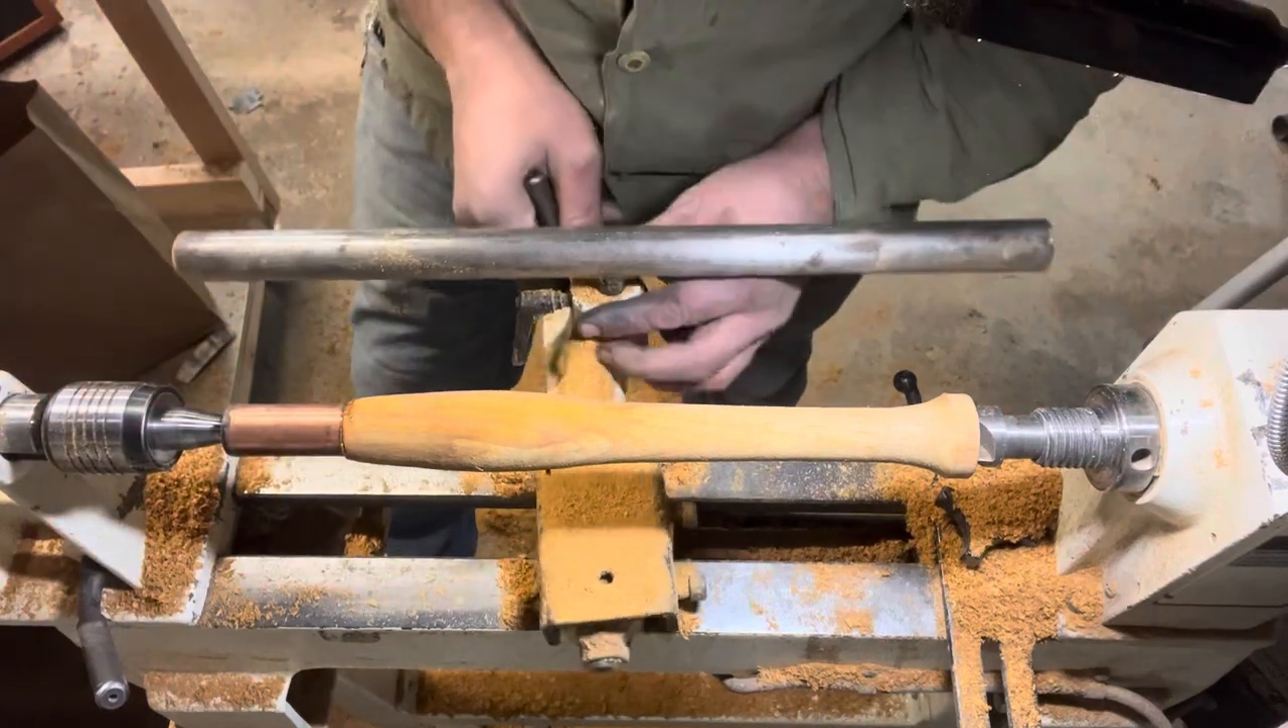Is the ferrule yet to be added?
No.